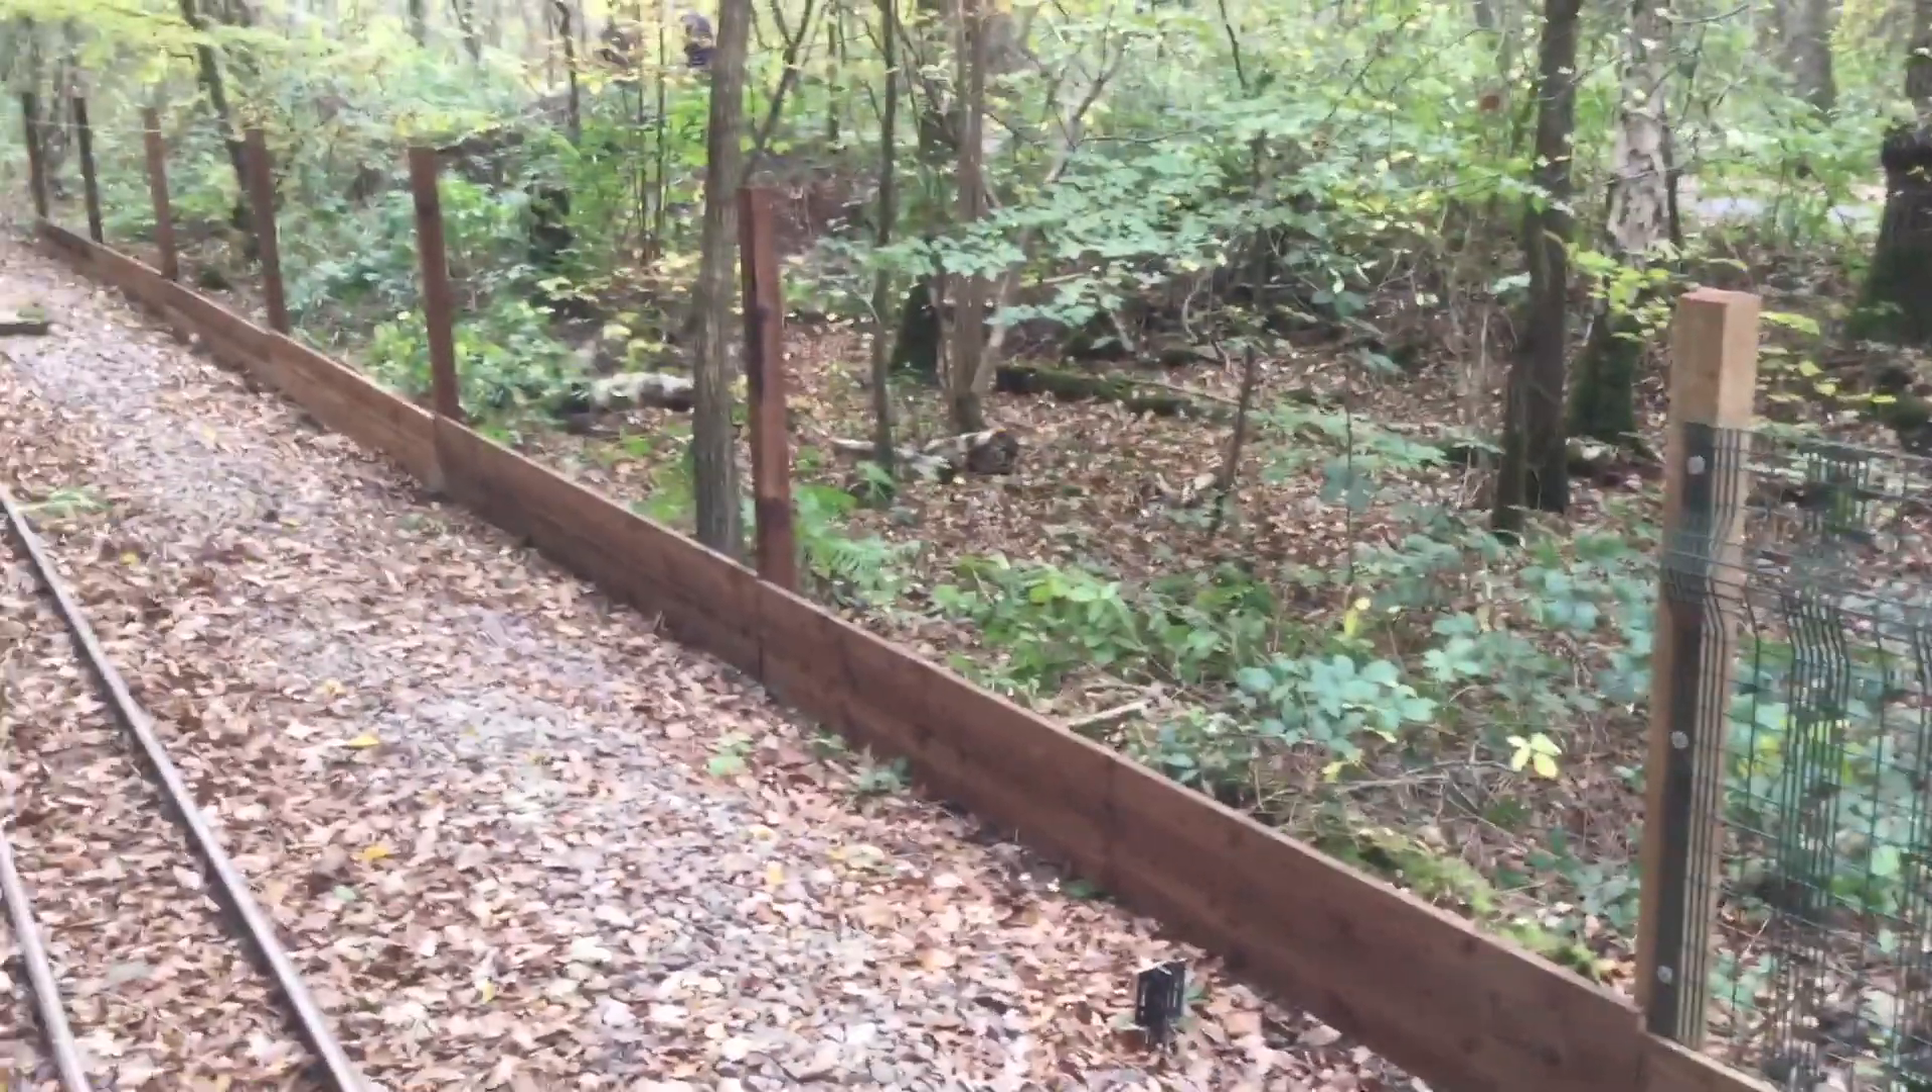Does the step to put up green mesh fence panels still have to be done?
Yes.